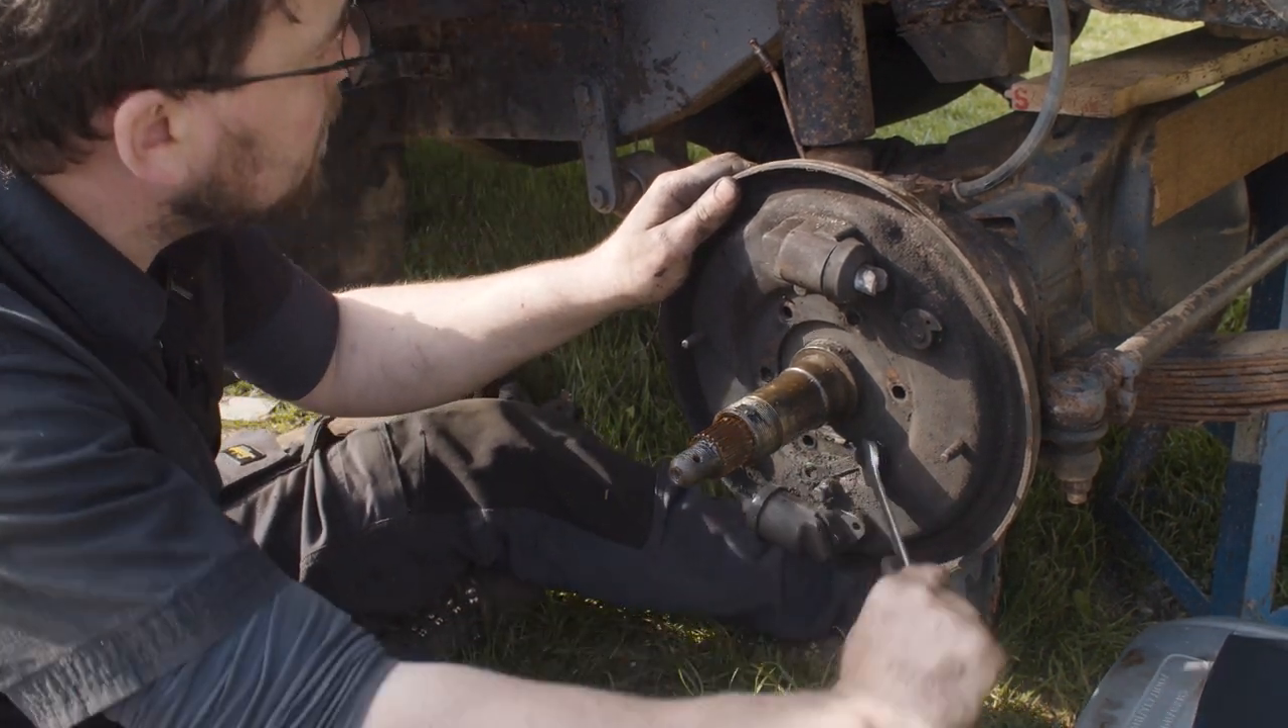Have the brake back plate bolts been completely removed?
No.